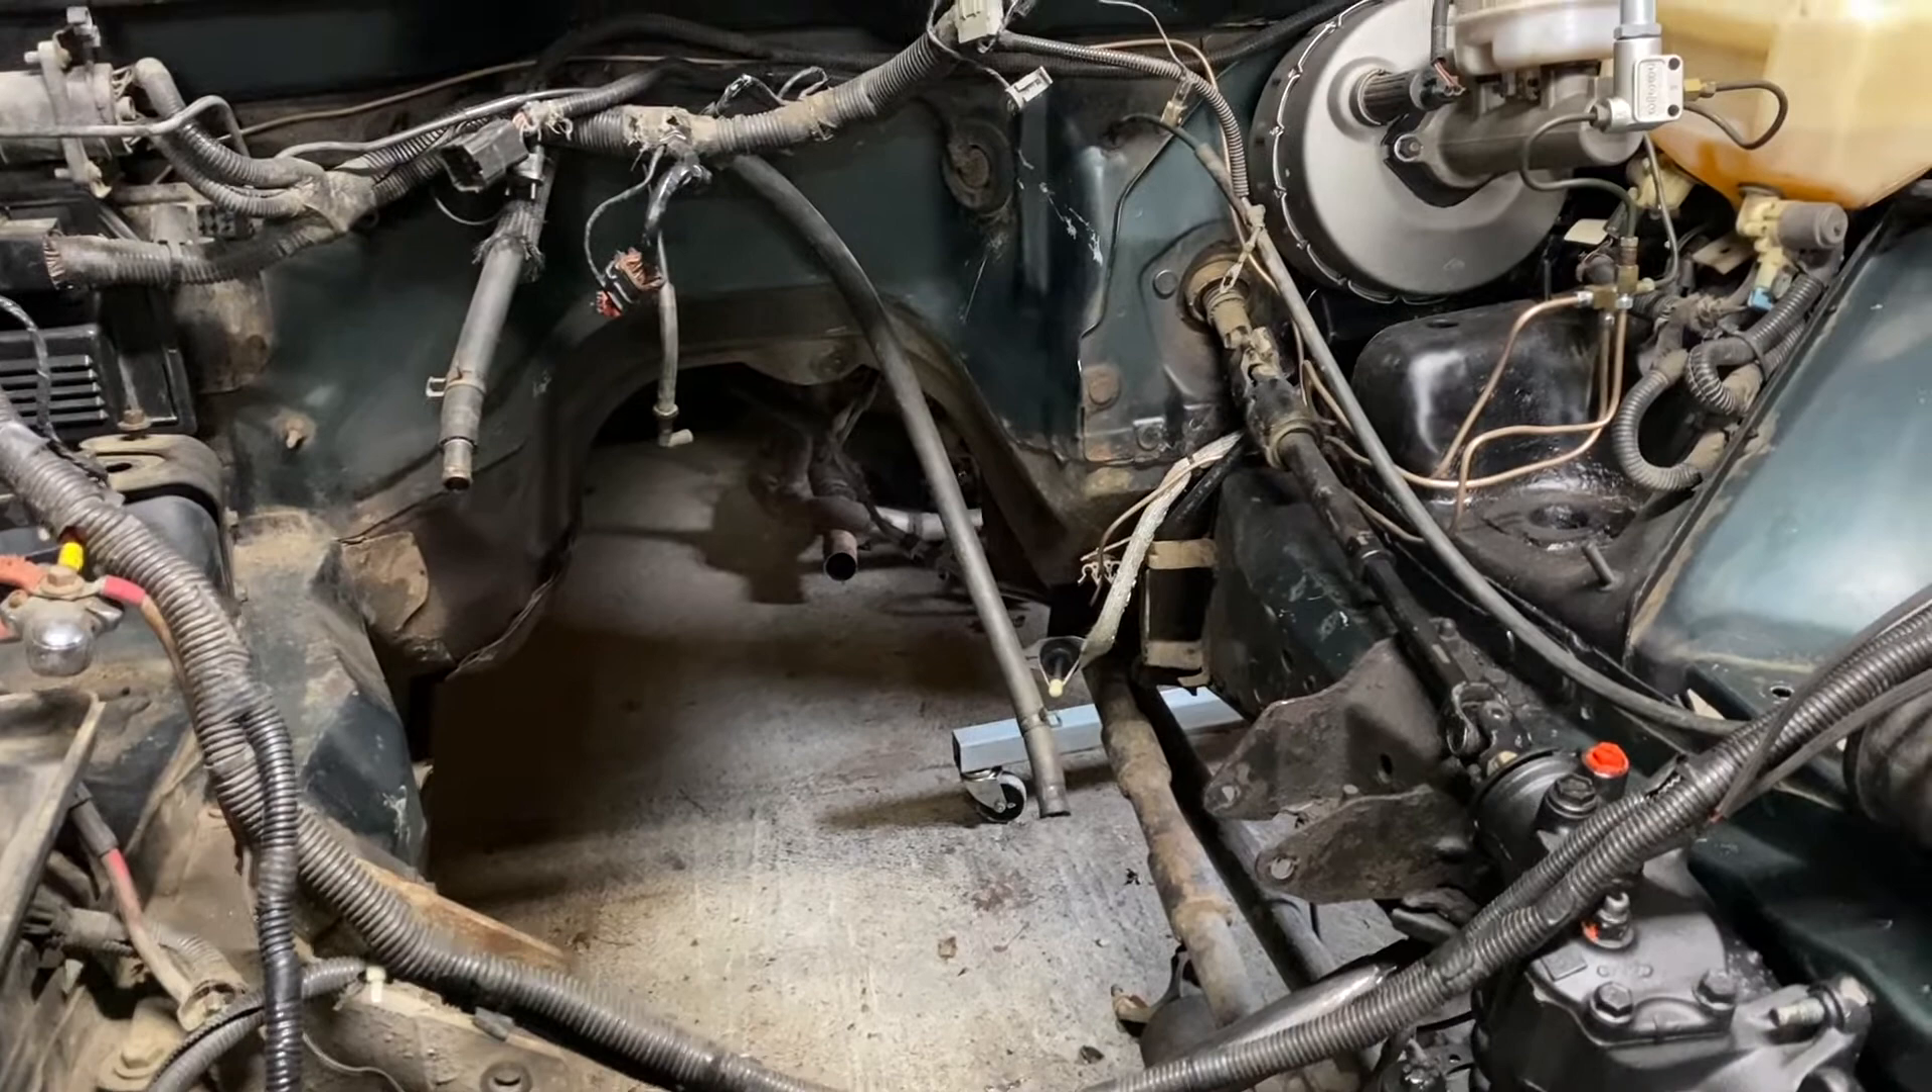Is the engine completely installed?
No.